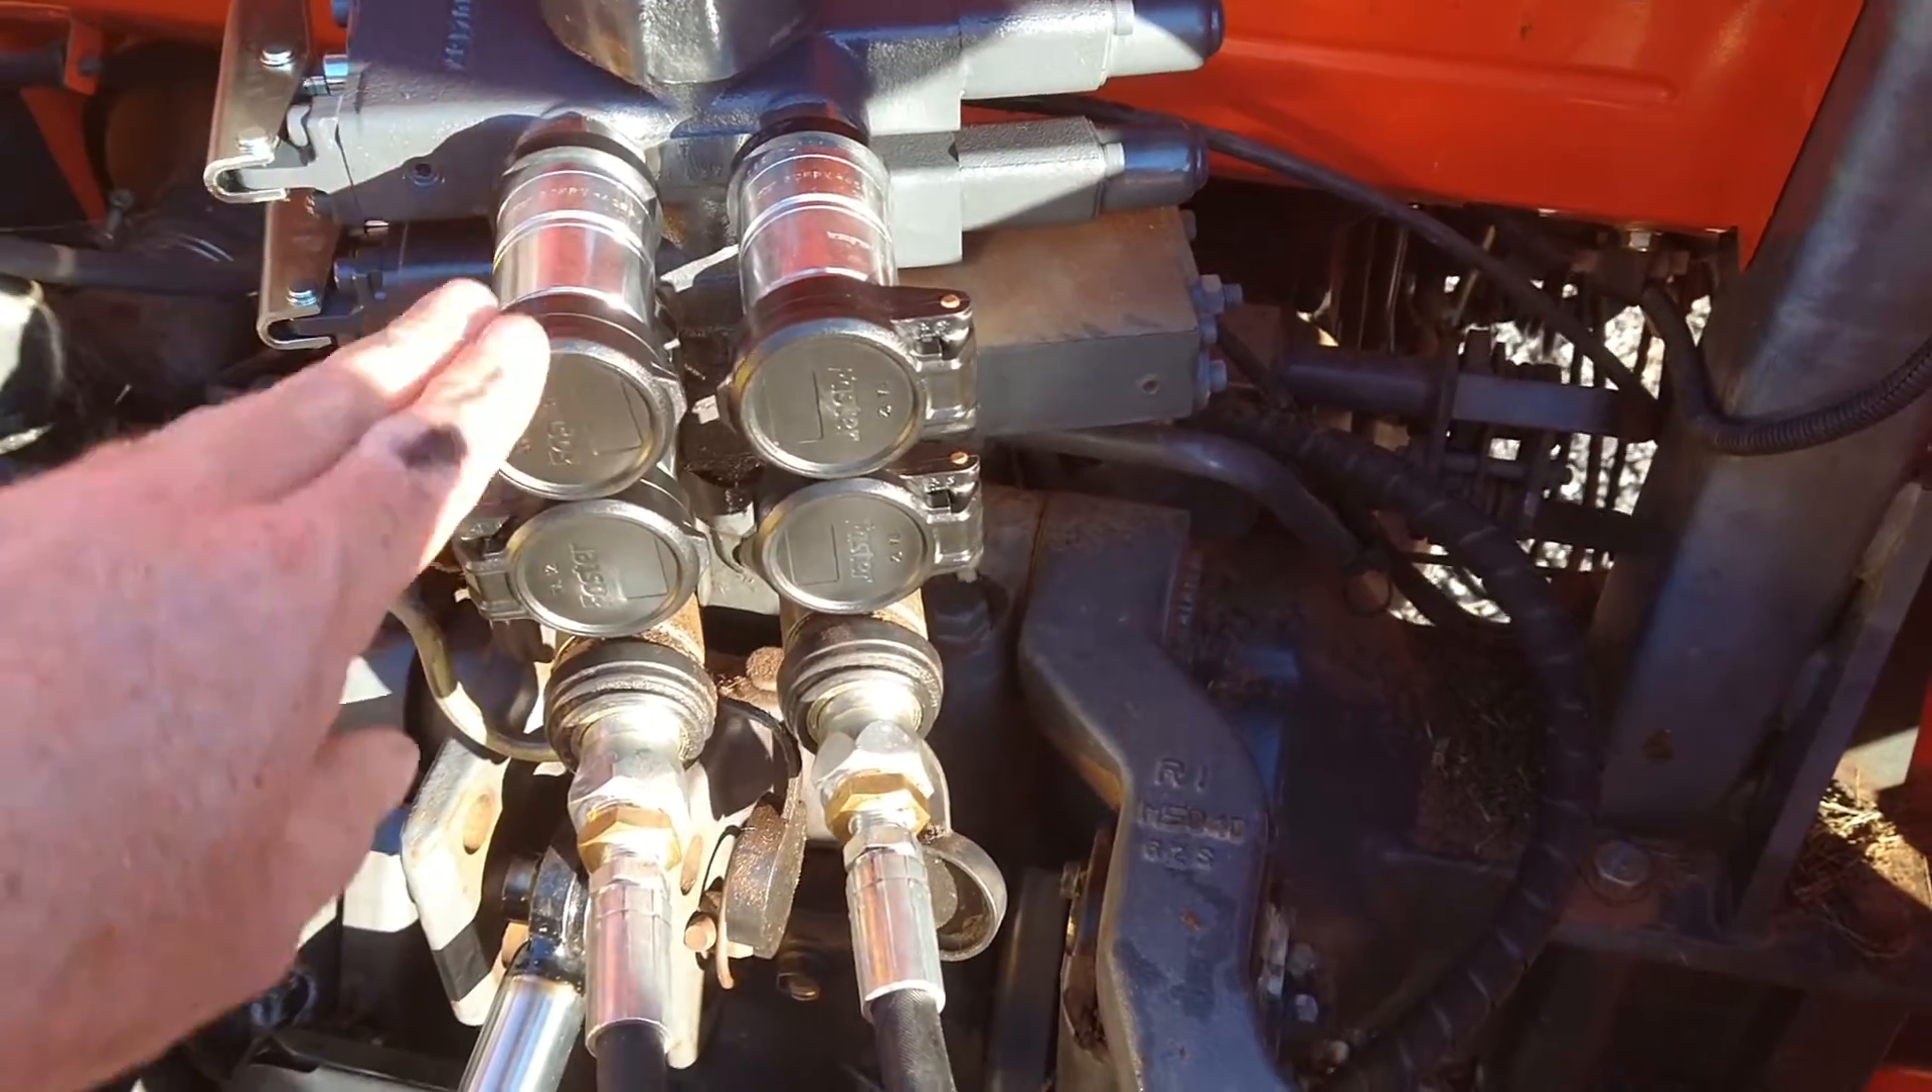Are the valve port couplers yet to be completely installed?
No.